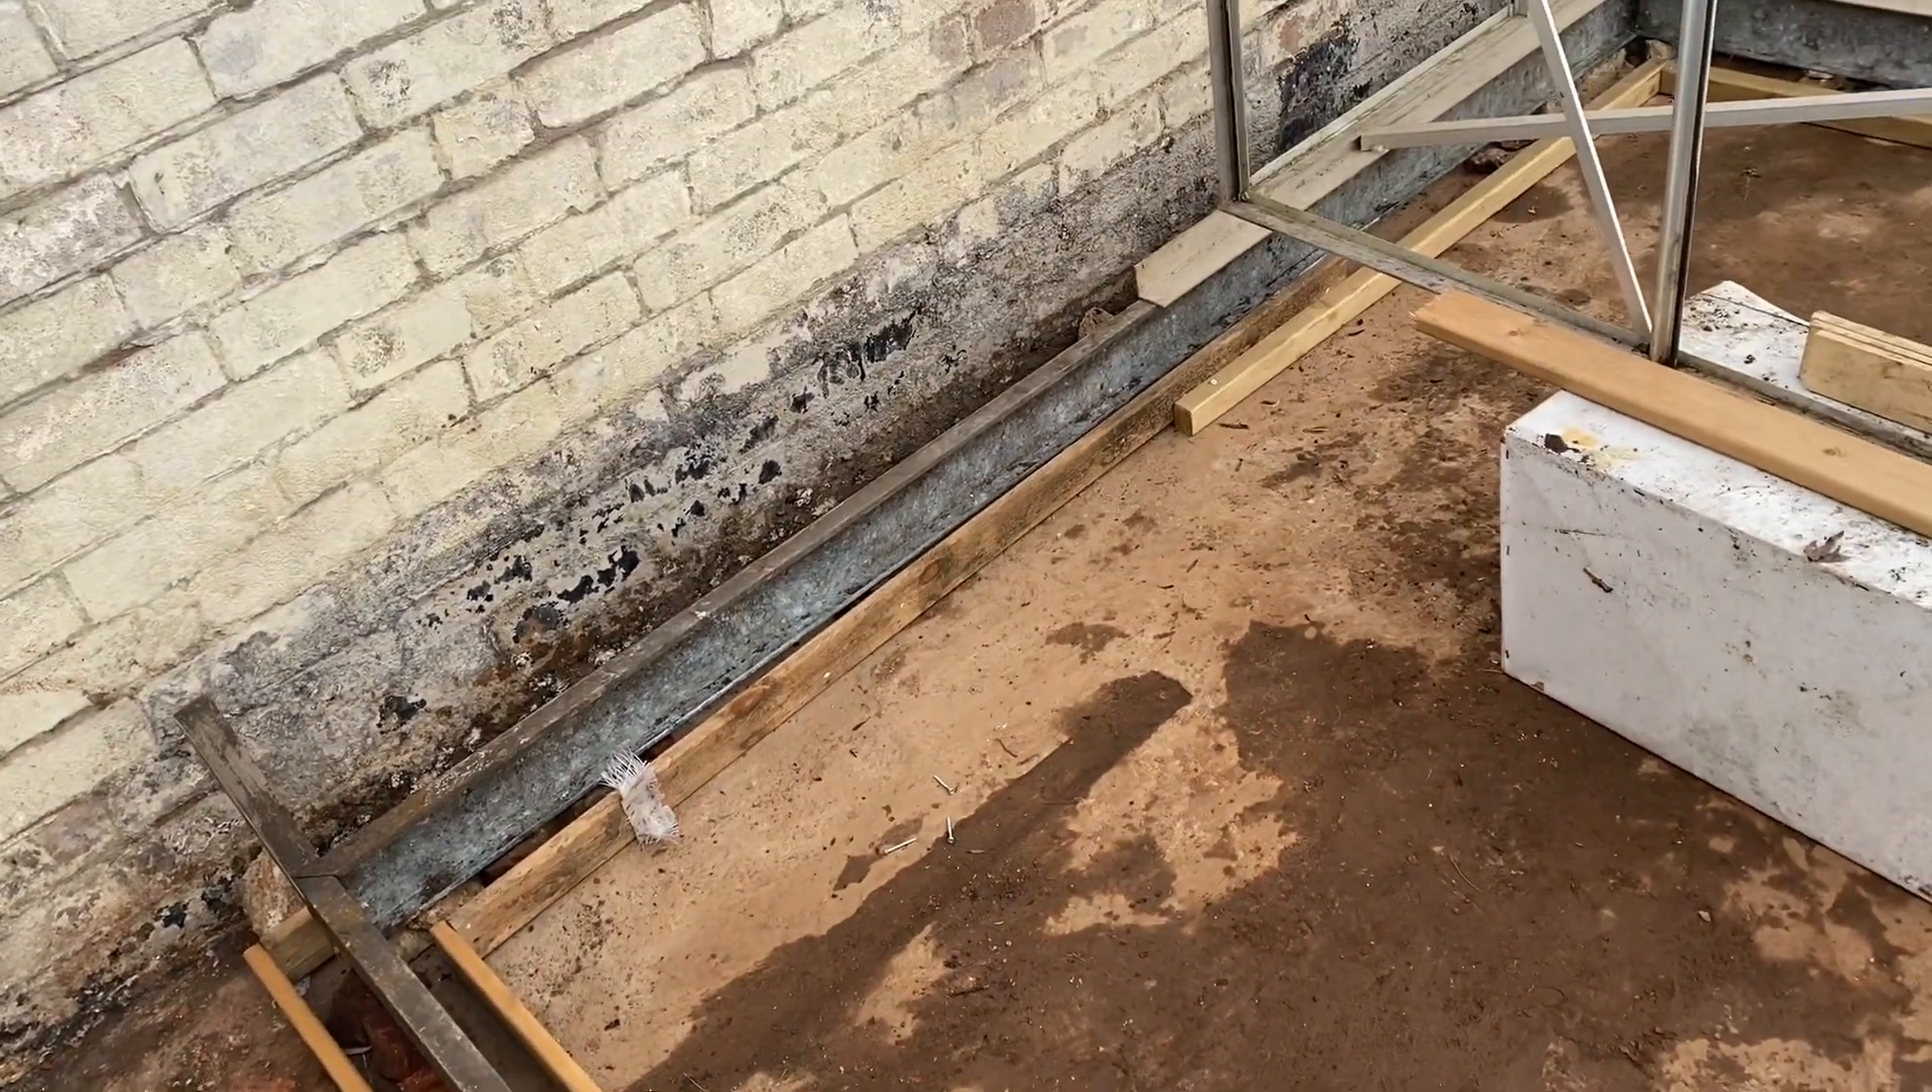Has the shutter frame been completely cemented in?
No.